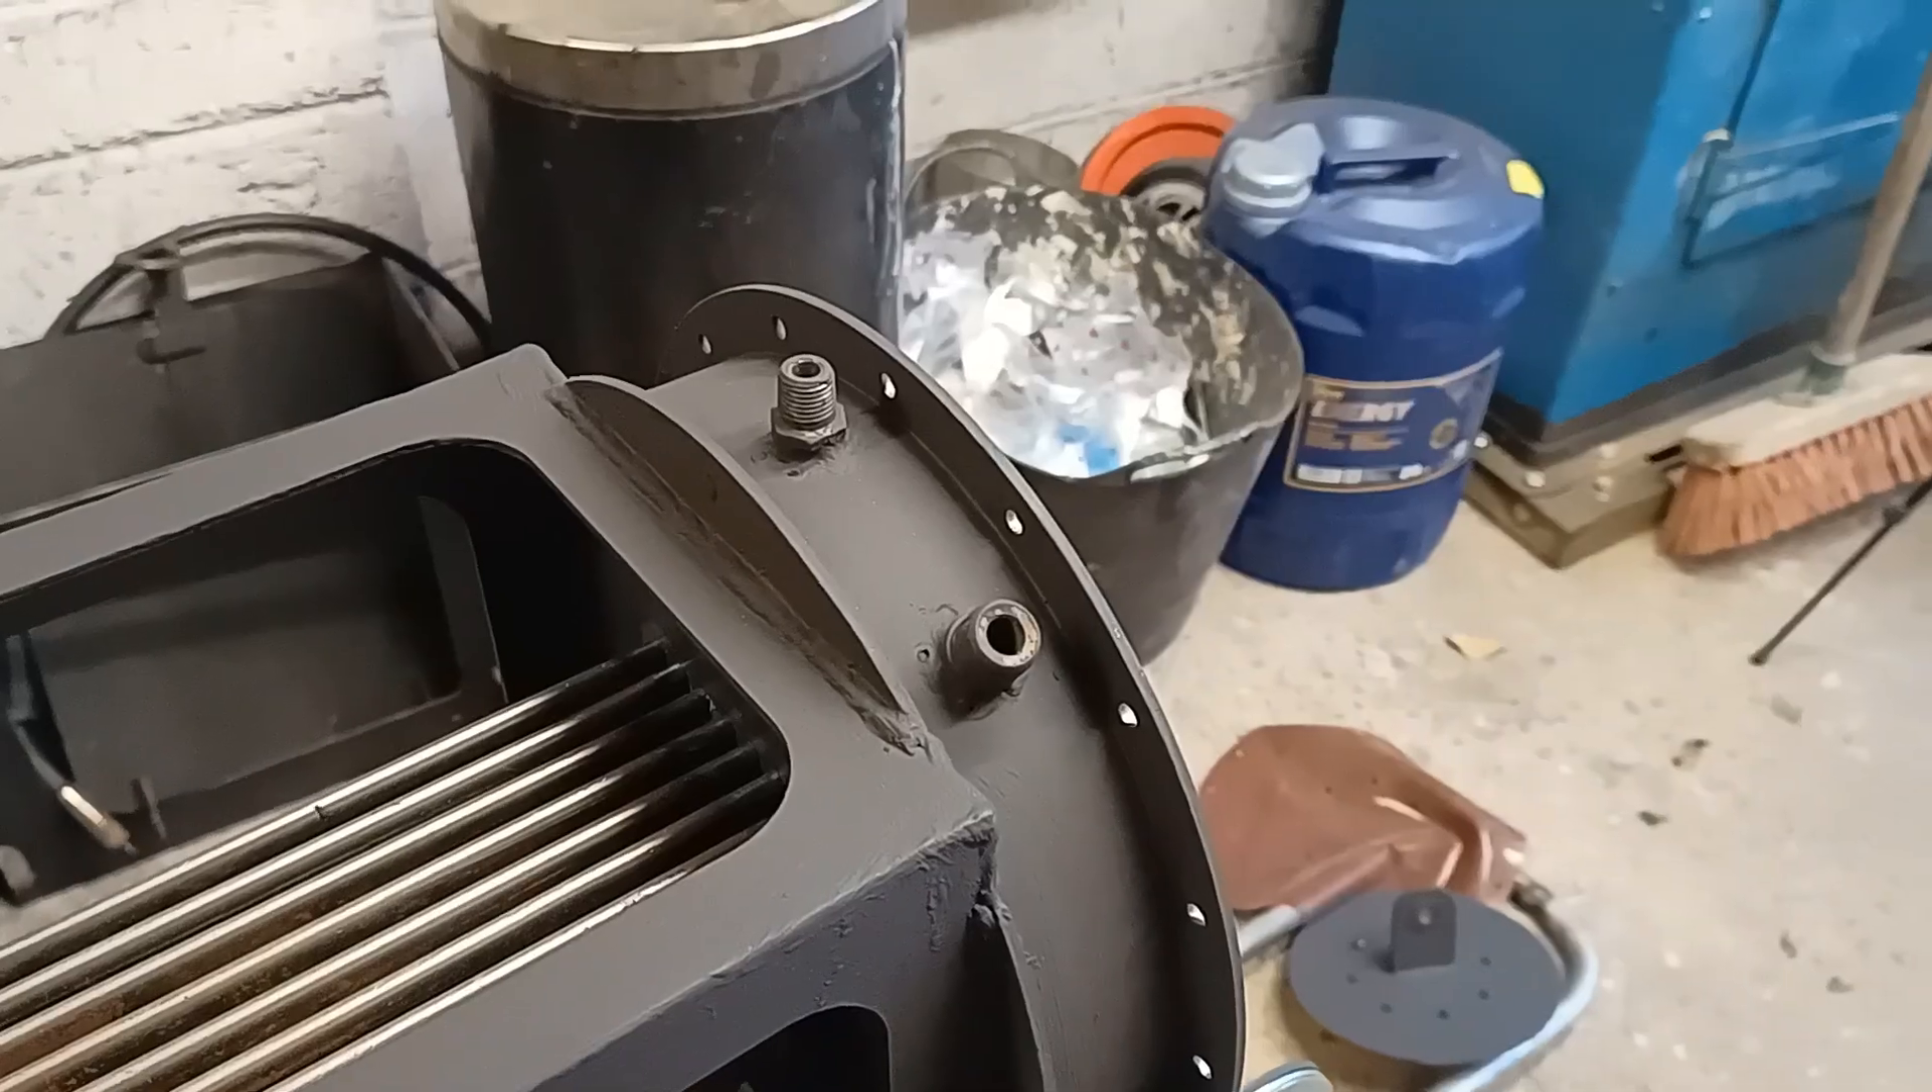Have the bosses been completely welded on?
Yes.